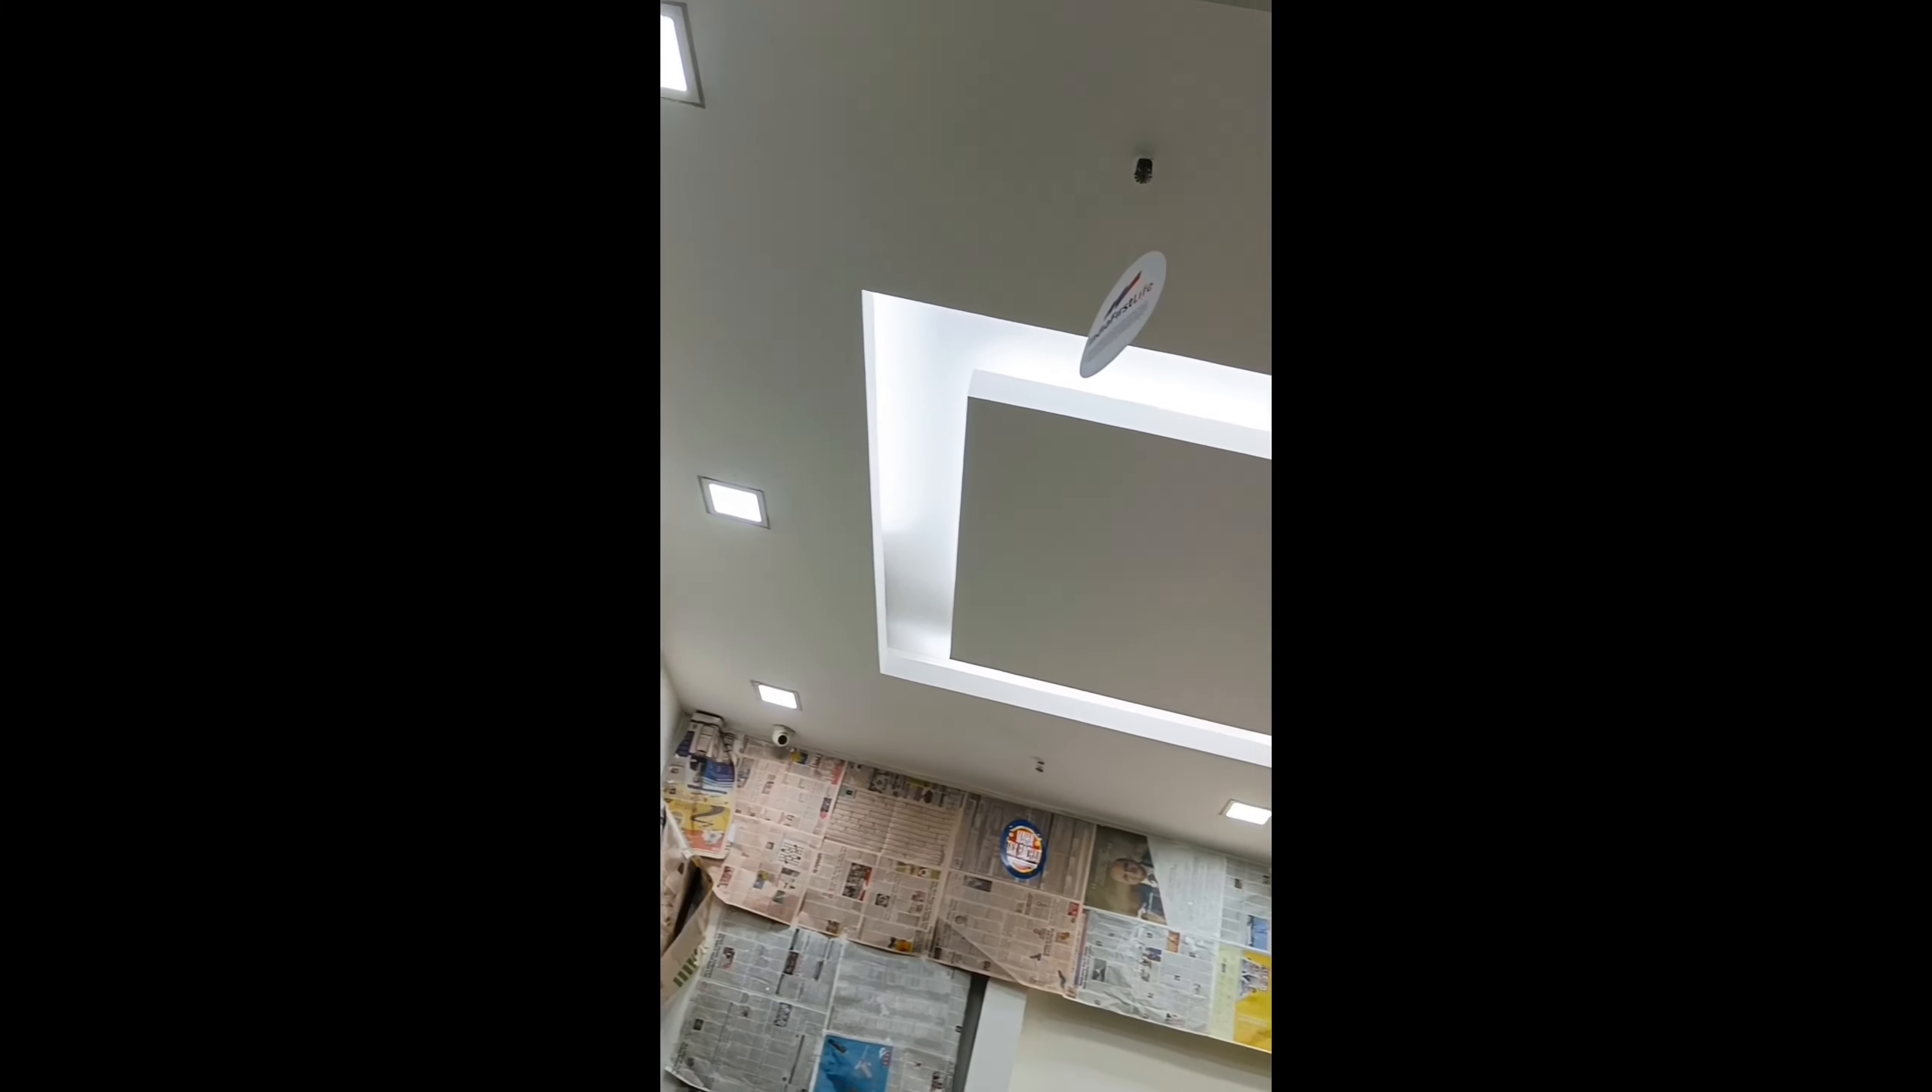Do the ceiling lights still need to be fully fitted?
No.